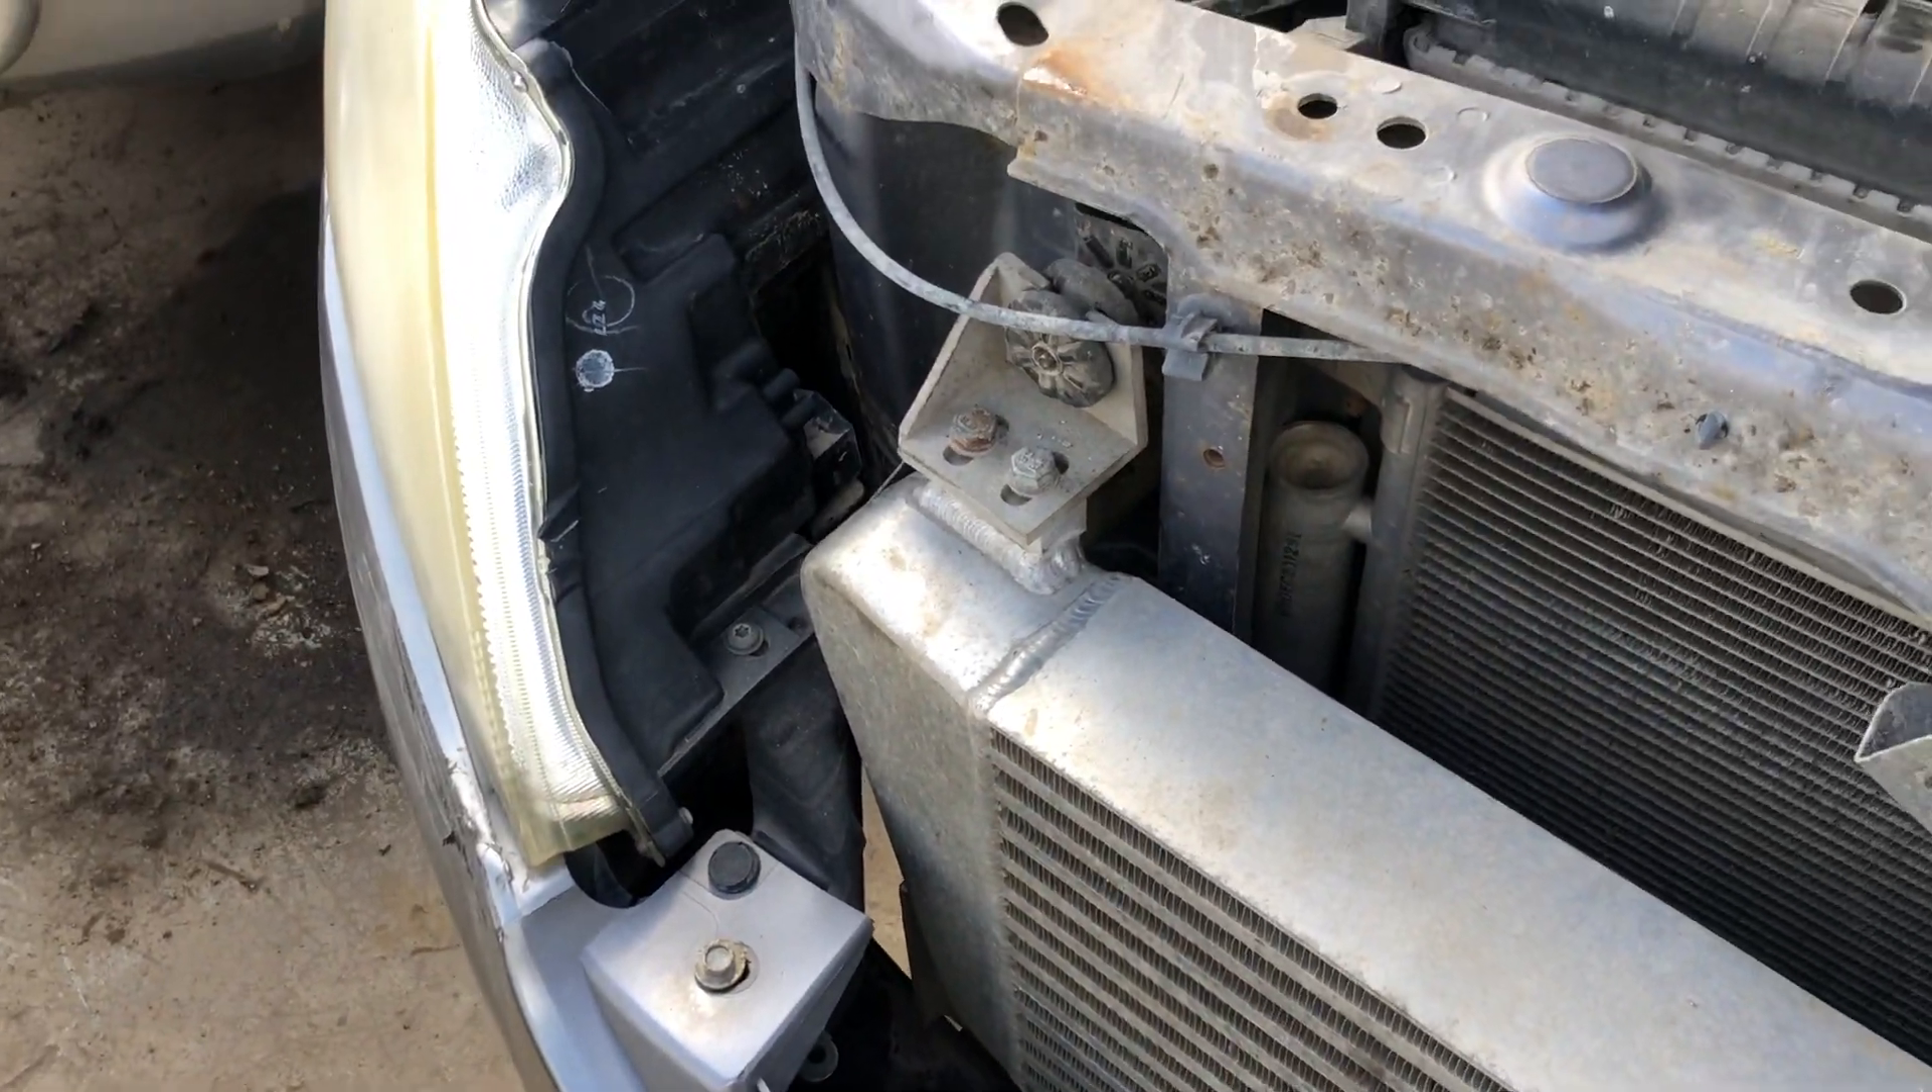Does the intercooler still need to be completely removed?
Yes.